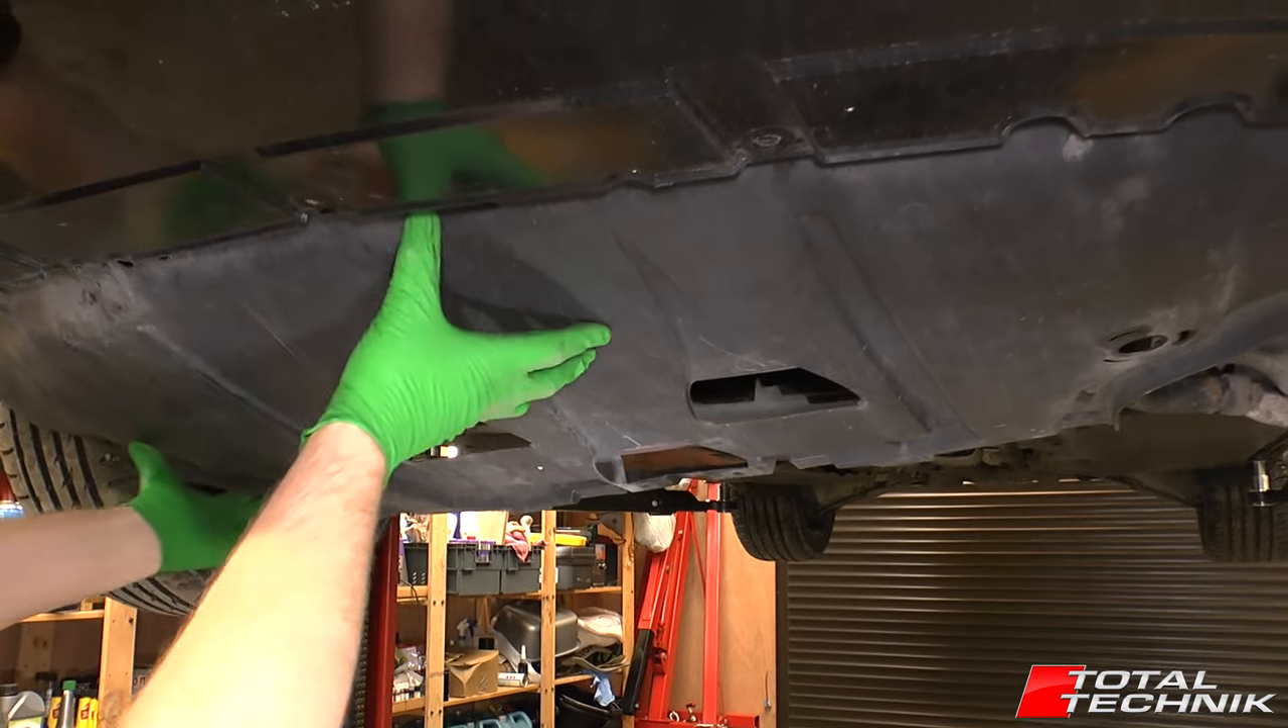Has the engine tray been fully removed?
No.